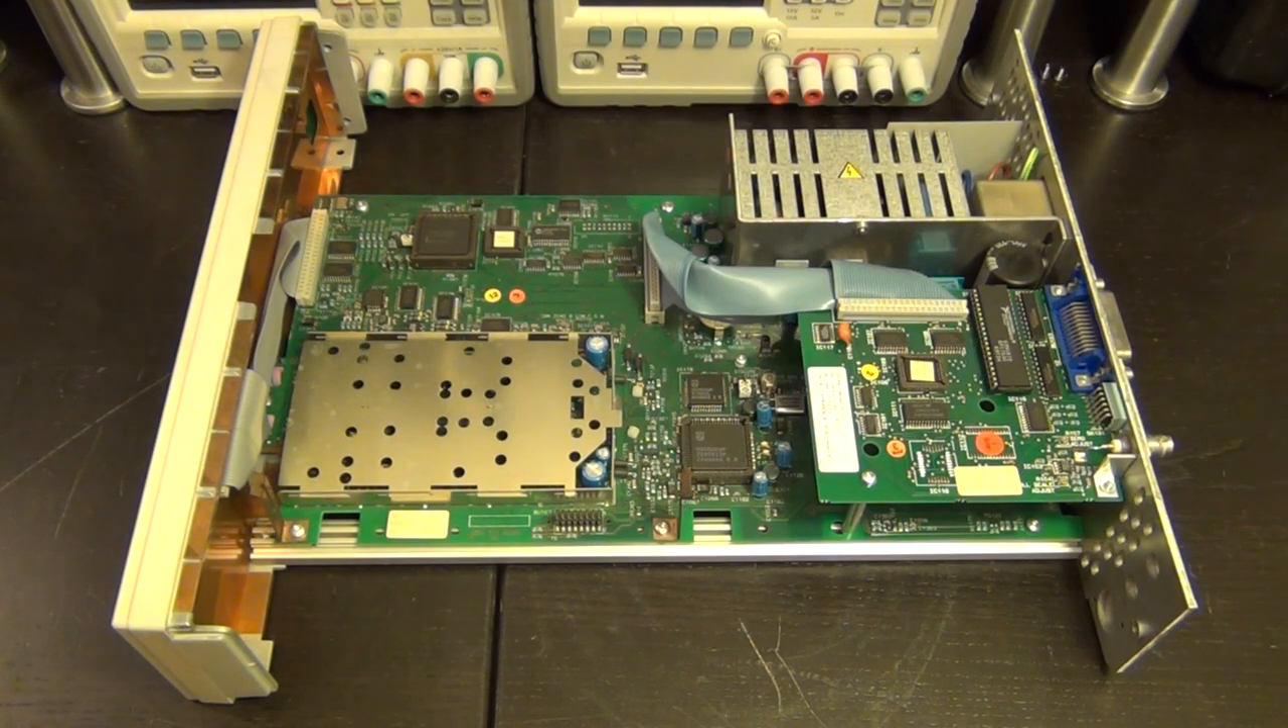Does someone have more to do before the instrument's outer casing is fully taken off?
No.